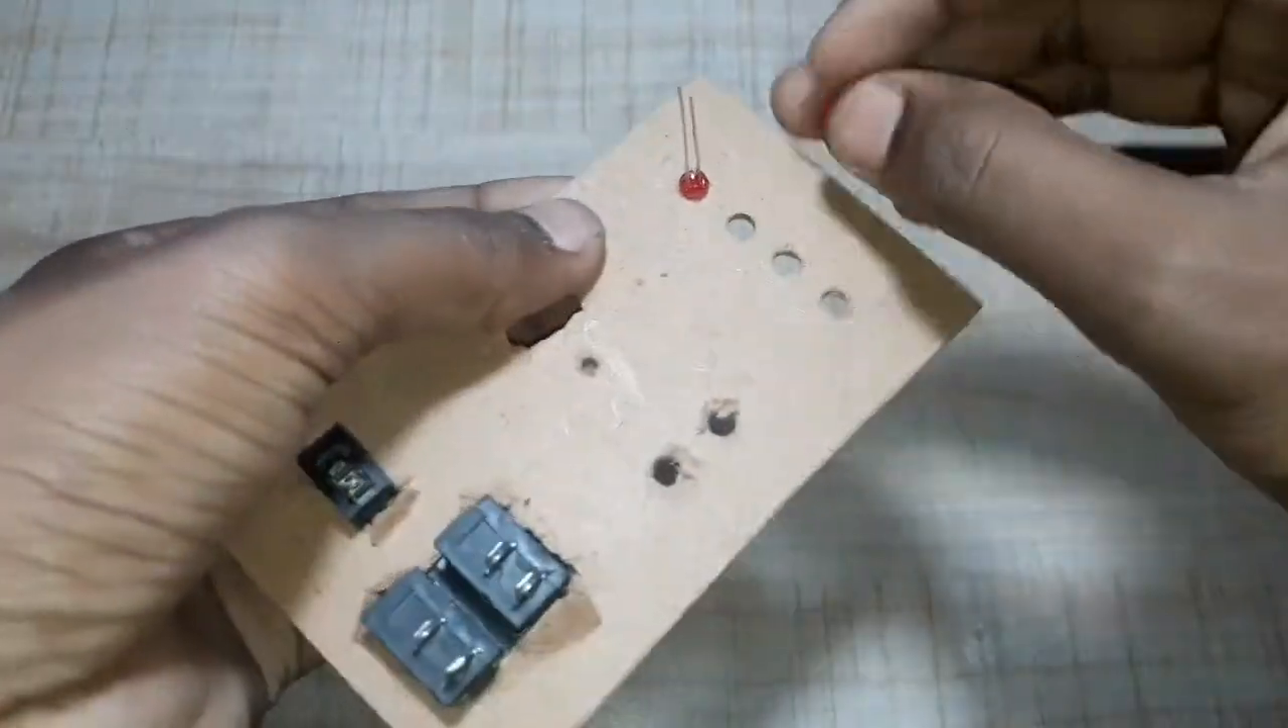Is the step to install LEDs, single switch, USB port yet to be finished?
Yes.